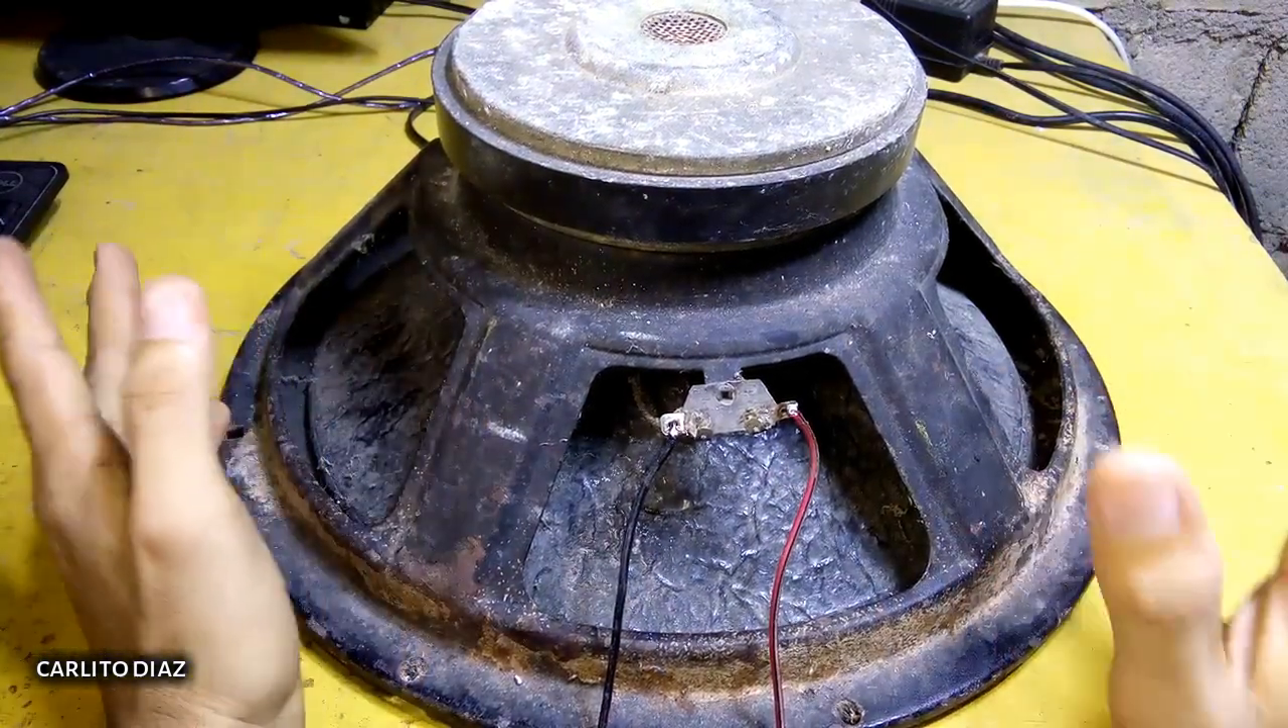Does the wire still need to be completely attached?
No.